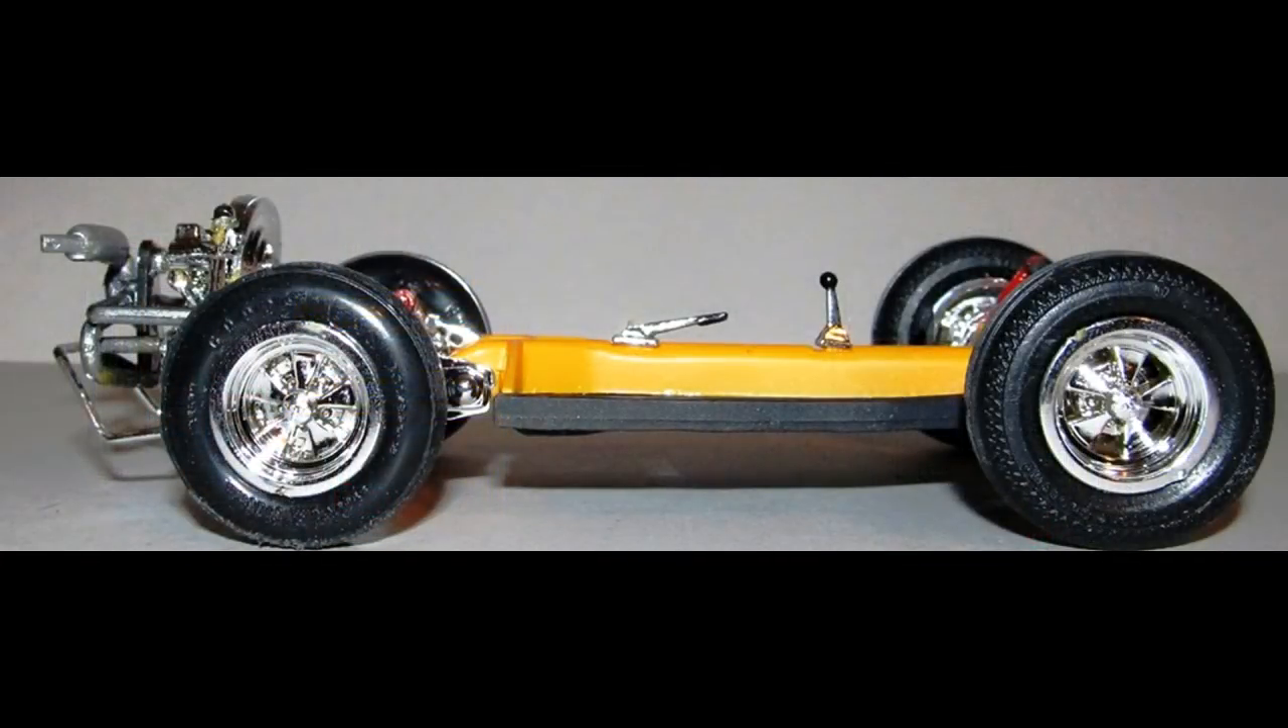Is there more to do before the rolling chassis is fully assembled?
No.